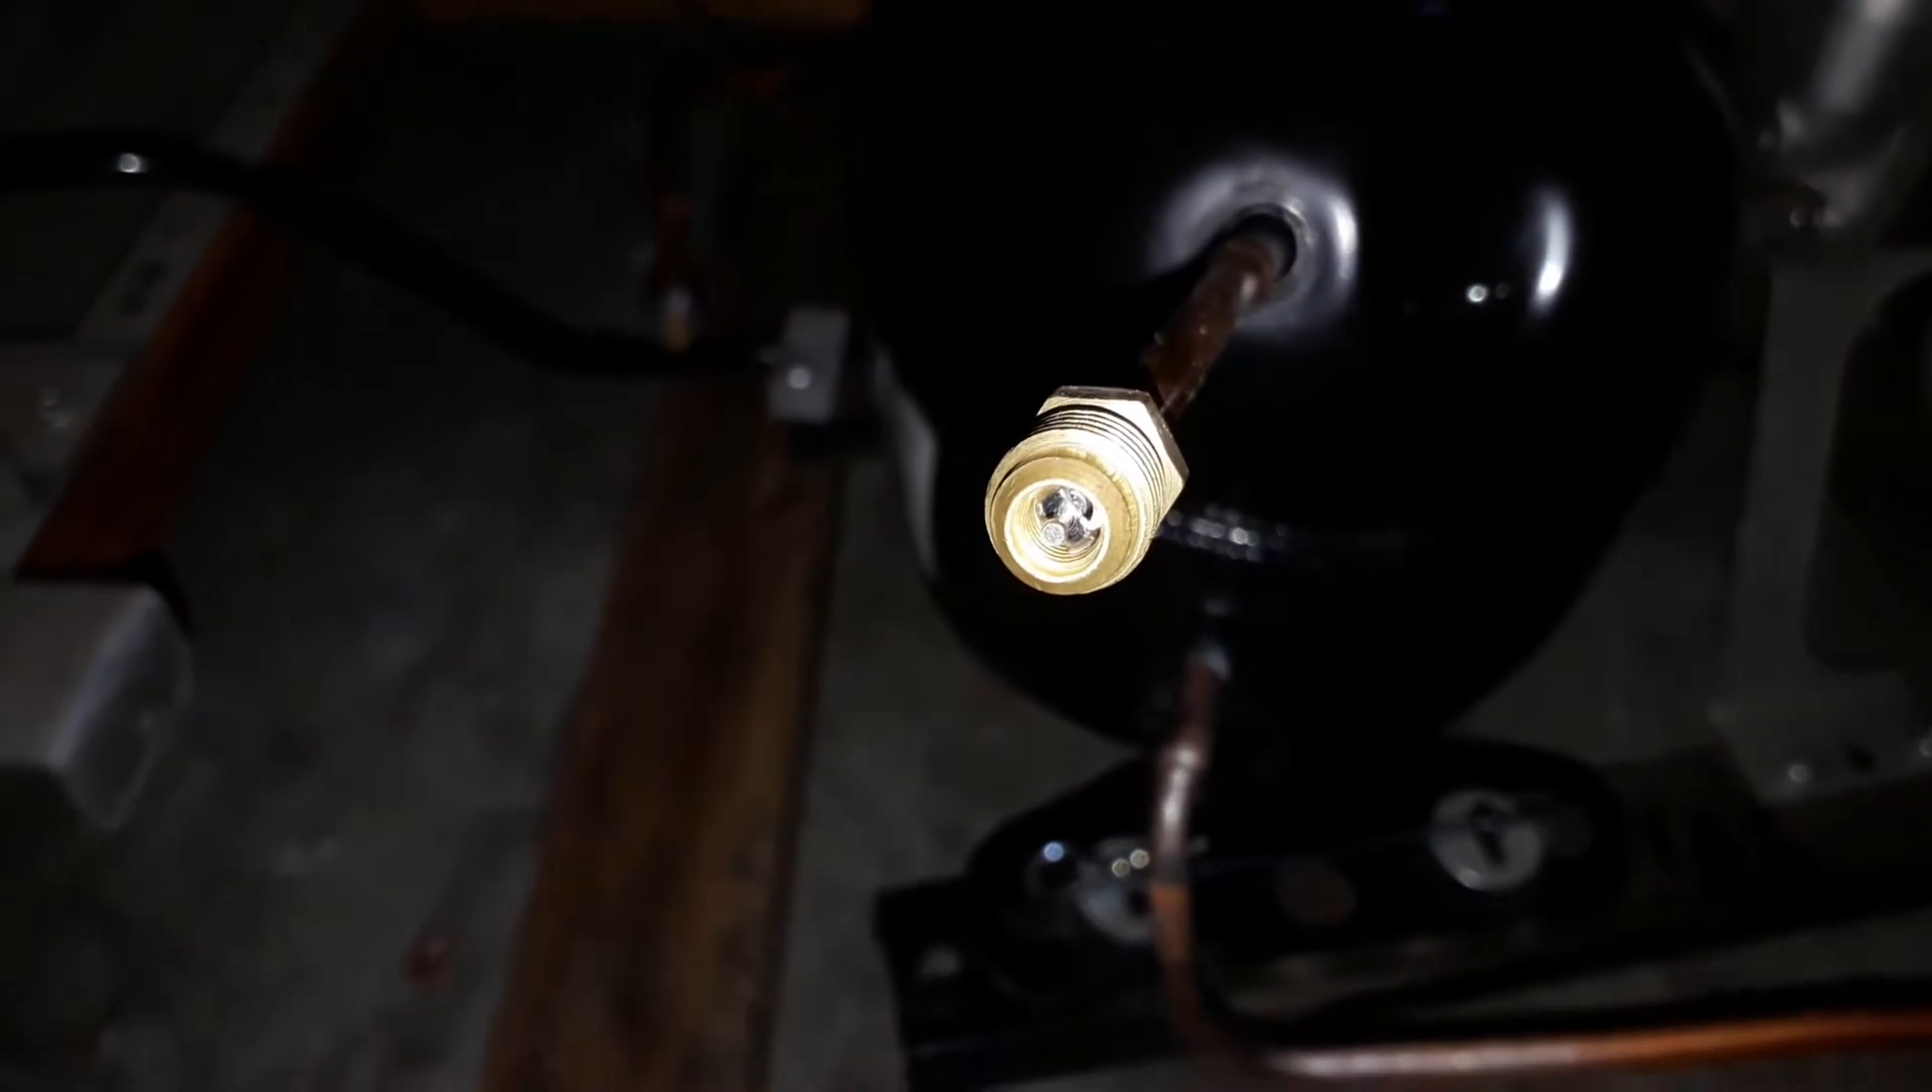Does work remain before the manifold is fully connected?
Yes.